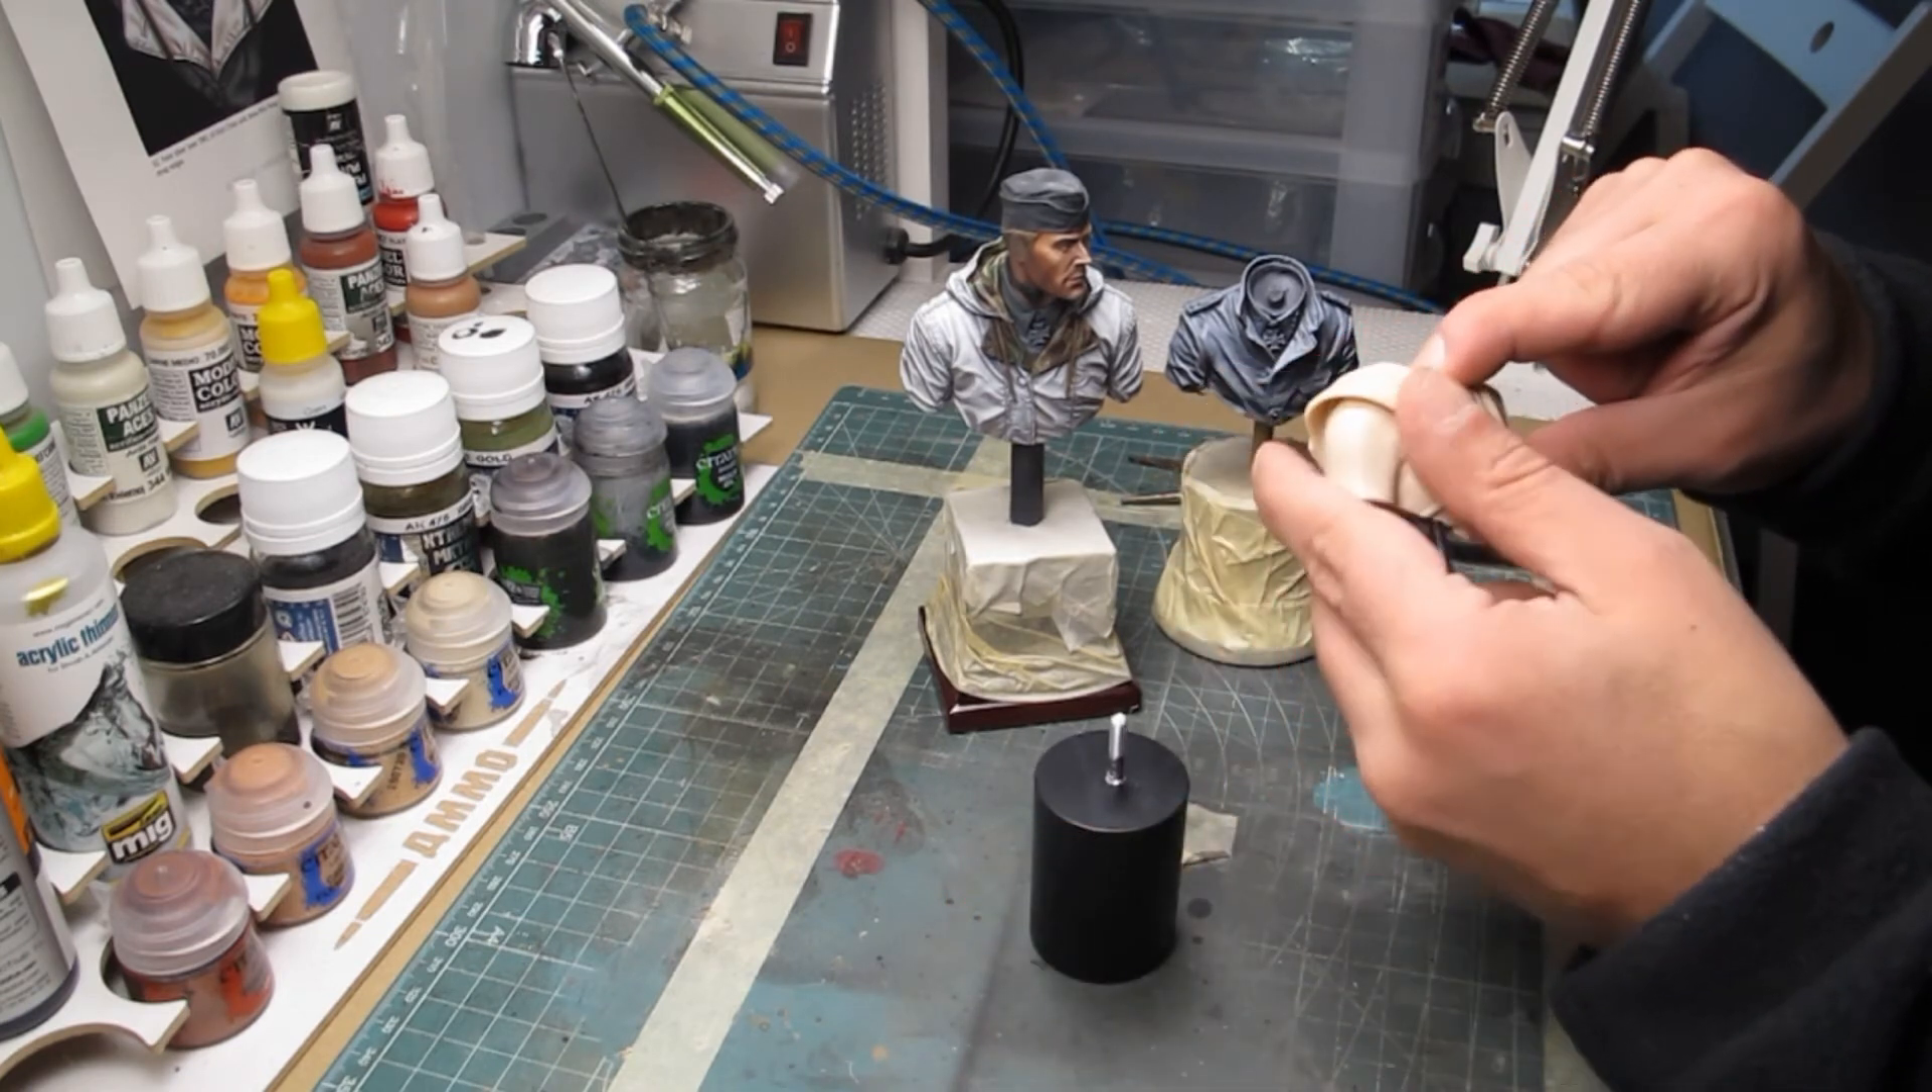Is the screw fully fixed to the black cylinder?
Yes.